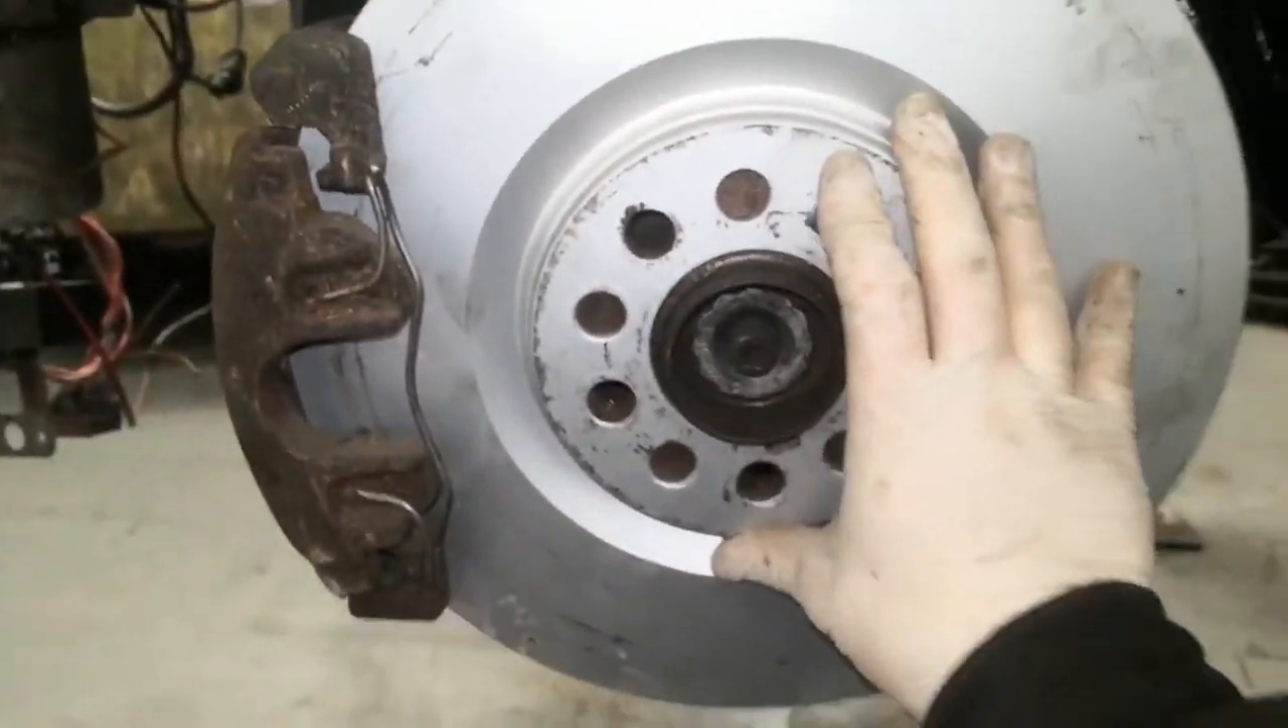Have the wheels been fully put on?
No.